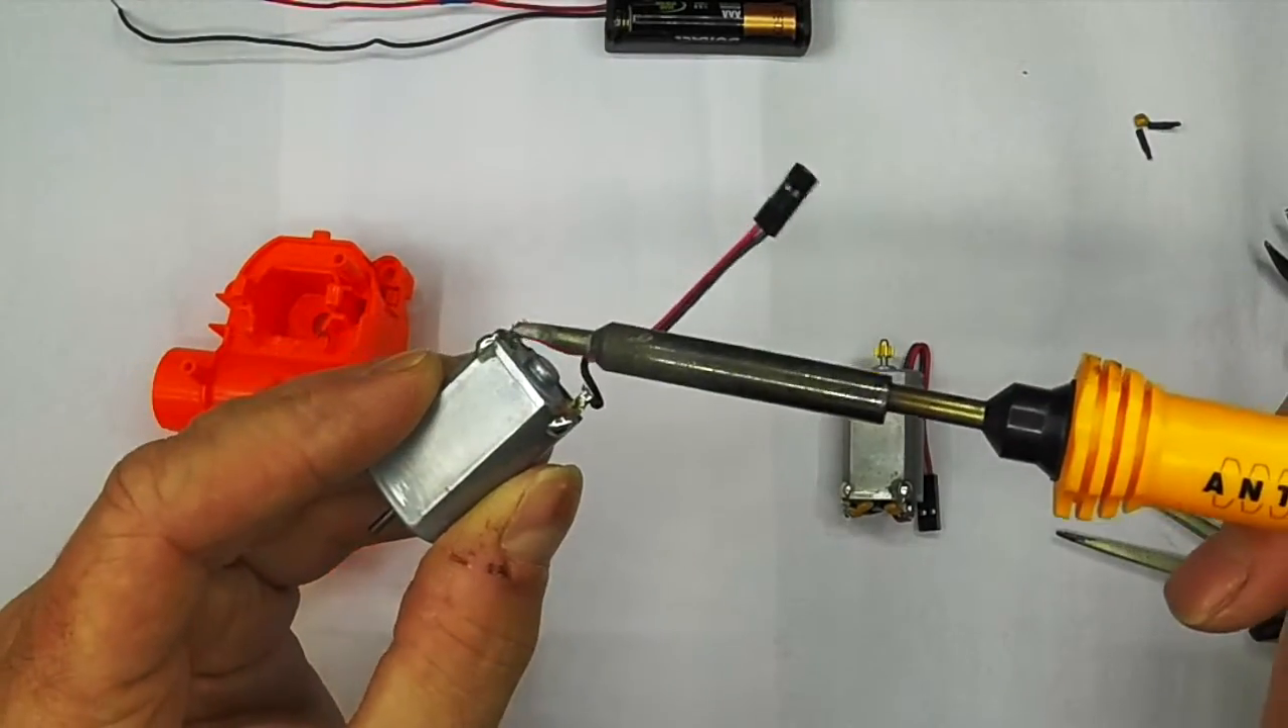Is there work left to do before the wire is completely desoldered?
Yes.